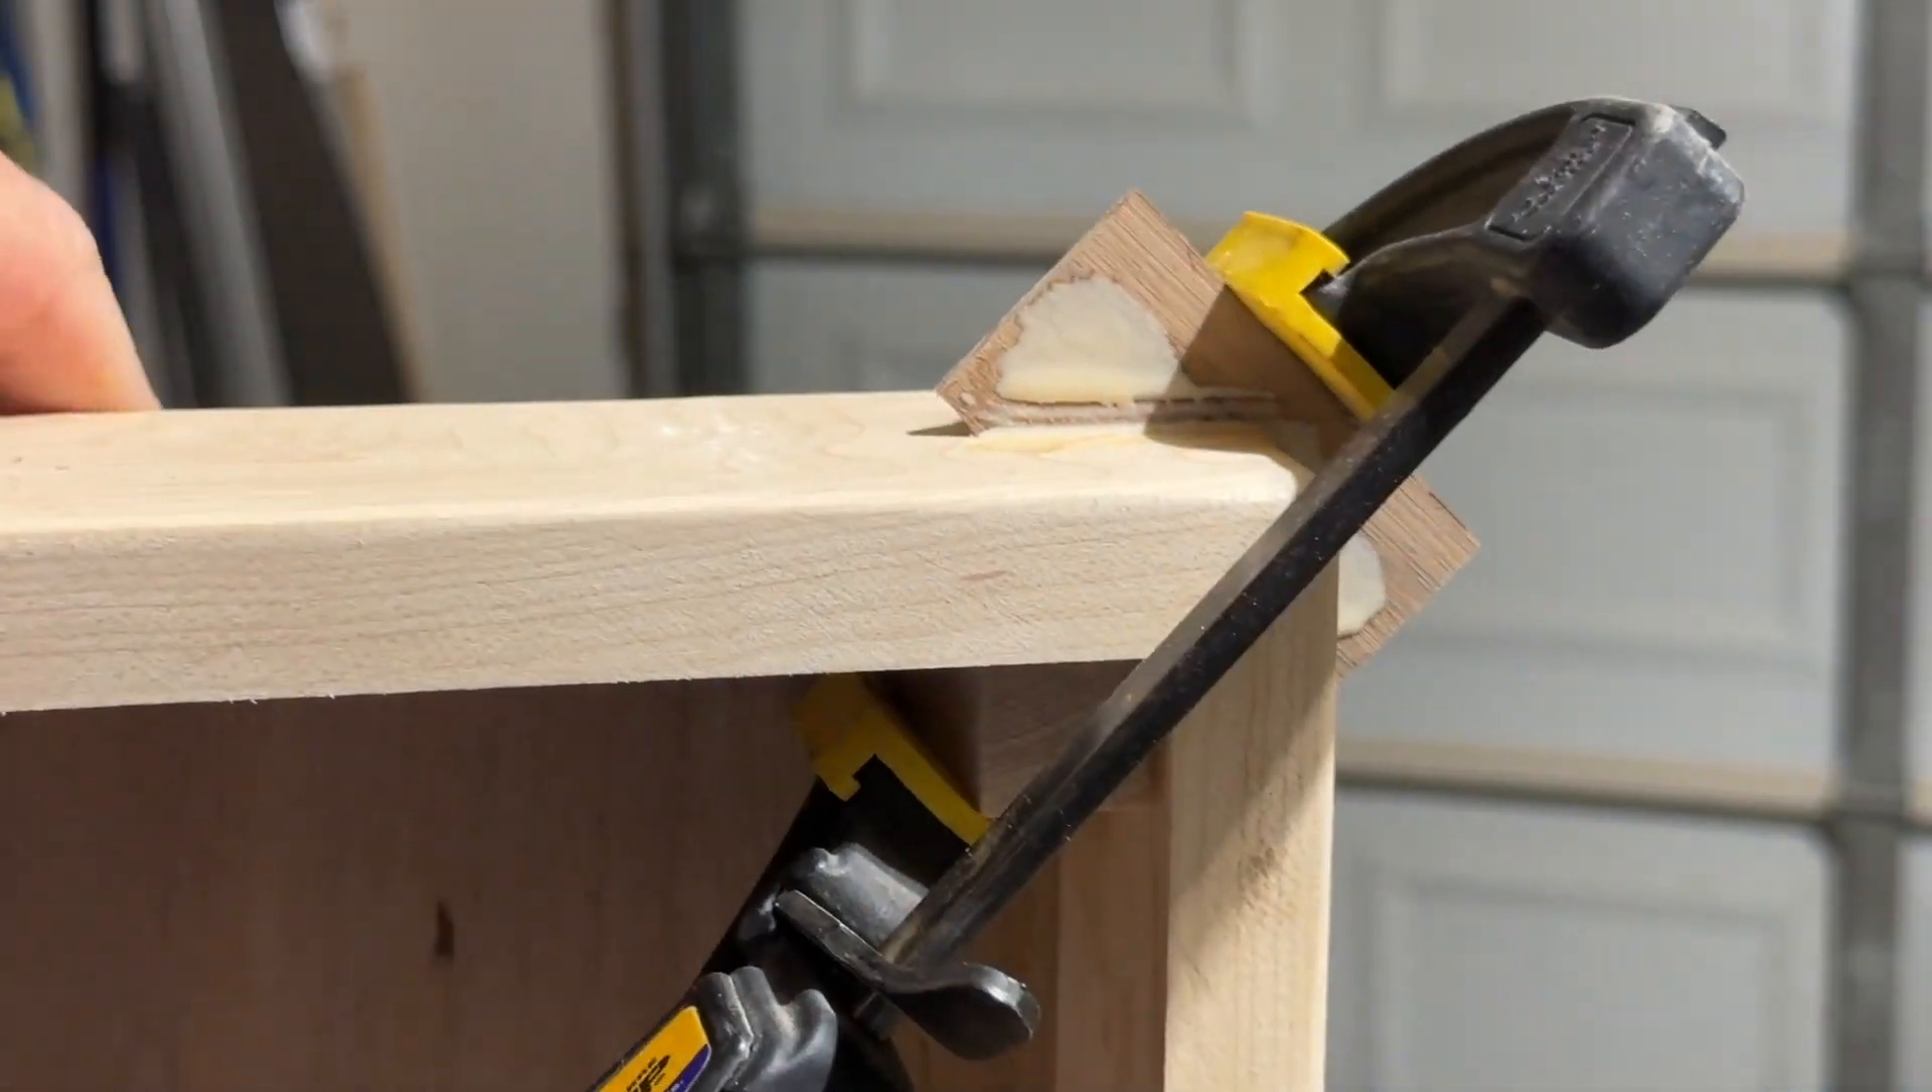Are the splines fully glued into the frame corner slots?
Yes.